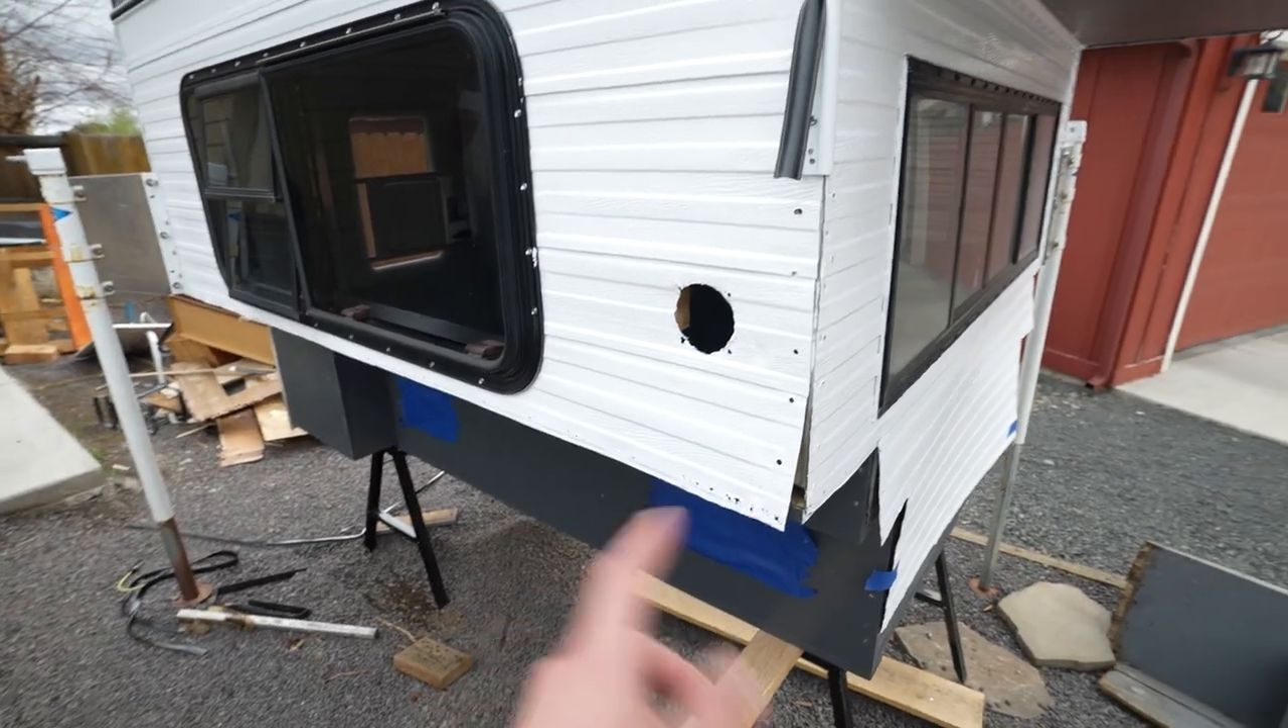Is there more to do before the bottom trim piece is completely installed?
Yes.